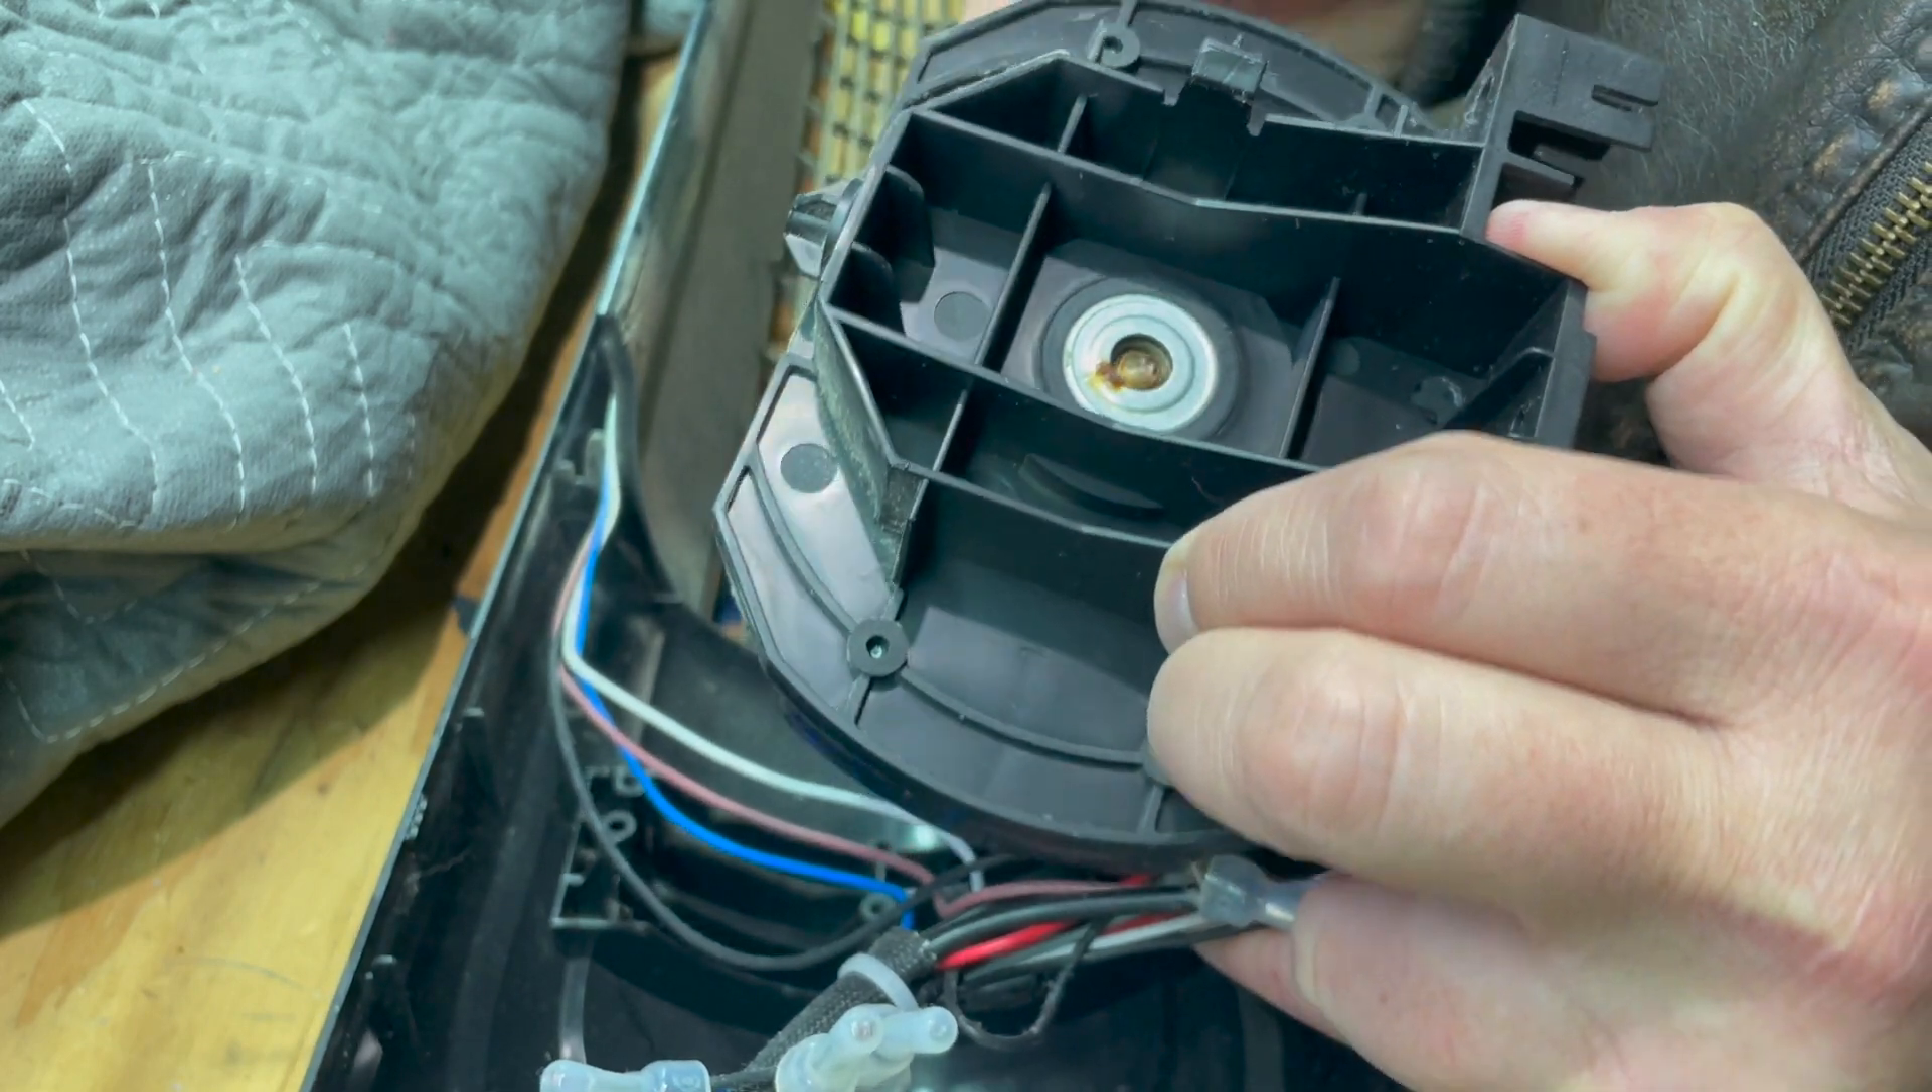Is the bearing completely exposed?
Yes.